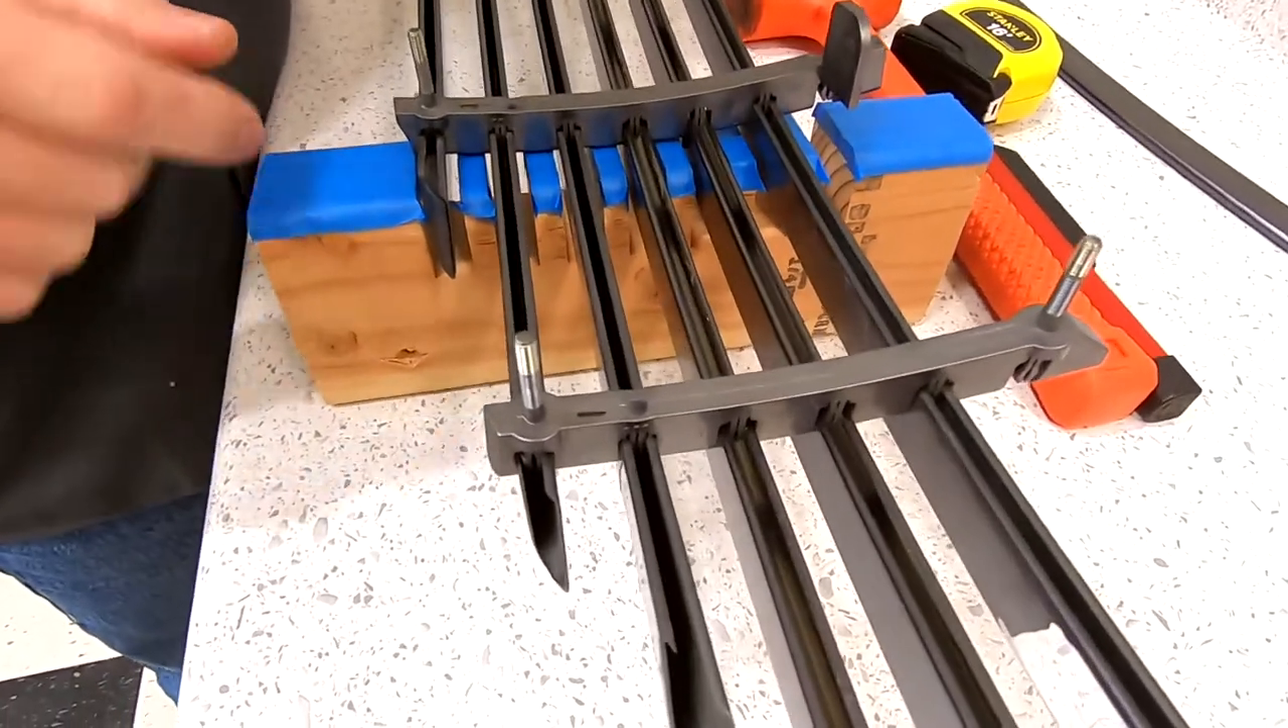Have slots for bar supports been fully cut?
Yes.